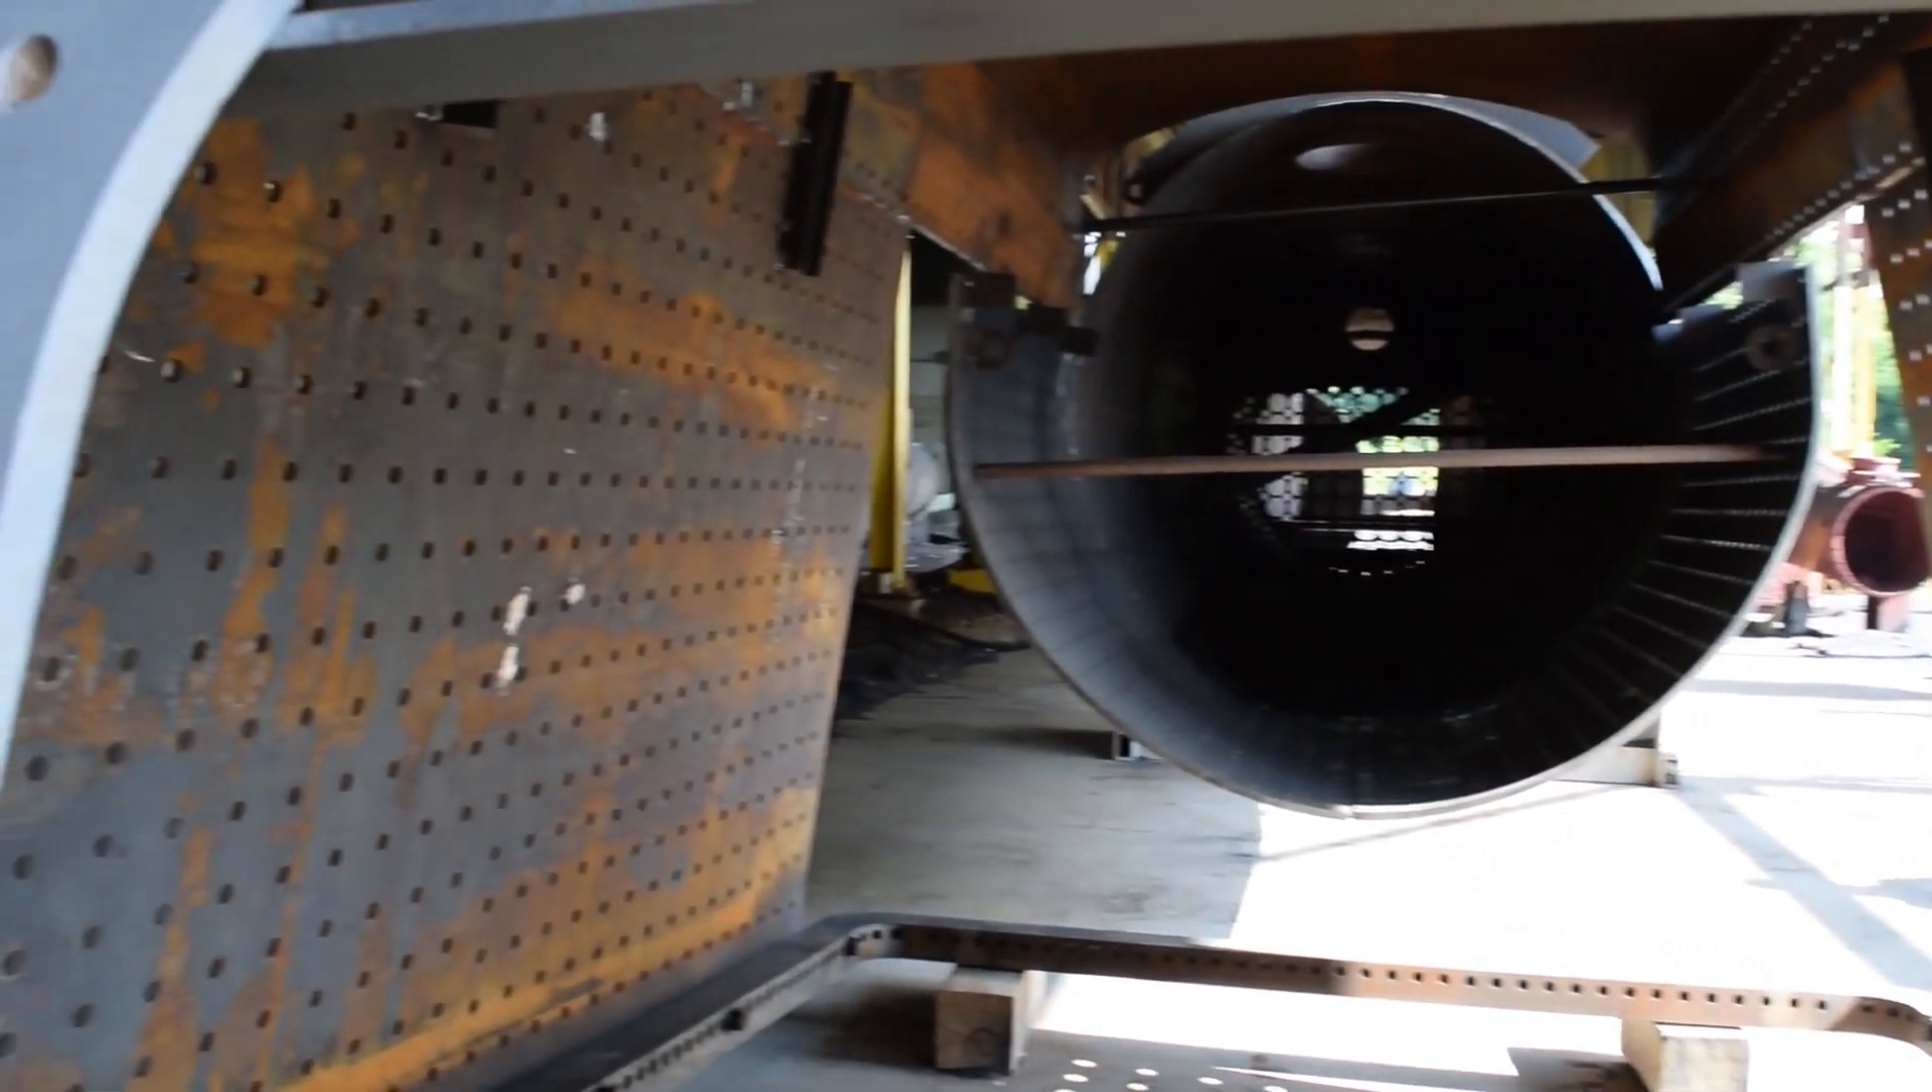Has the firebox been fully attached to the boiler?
No.